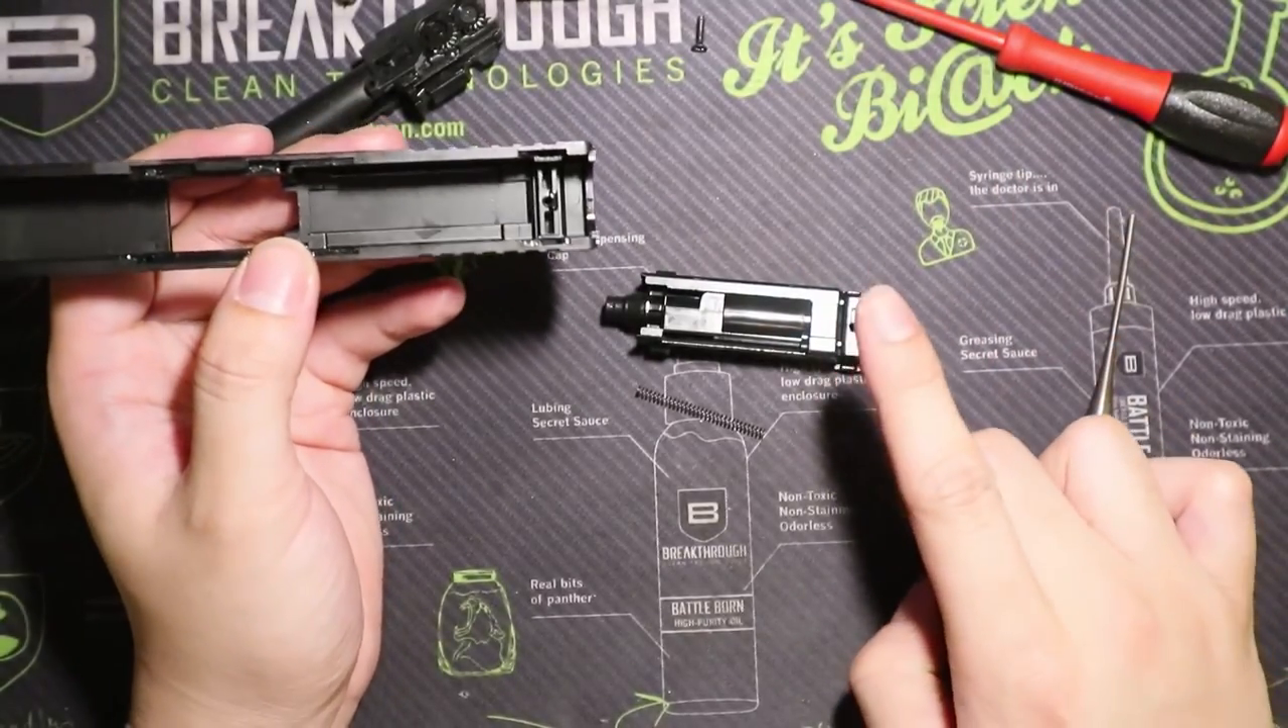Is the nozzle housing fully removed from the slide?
Yes.